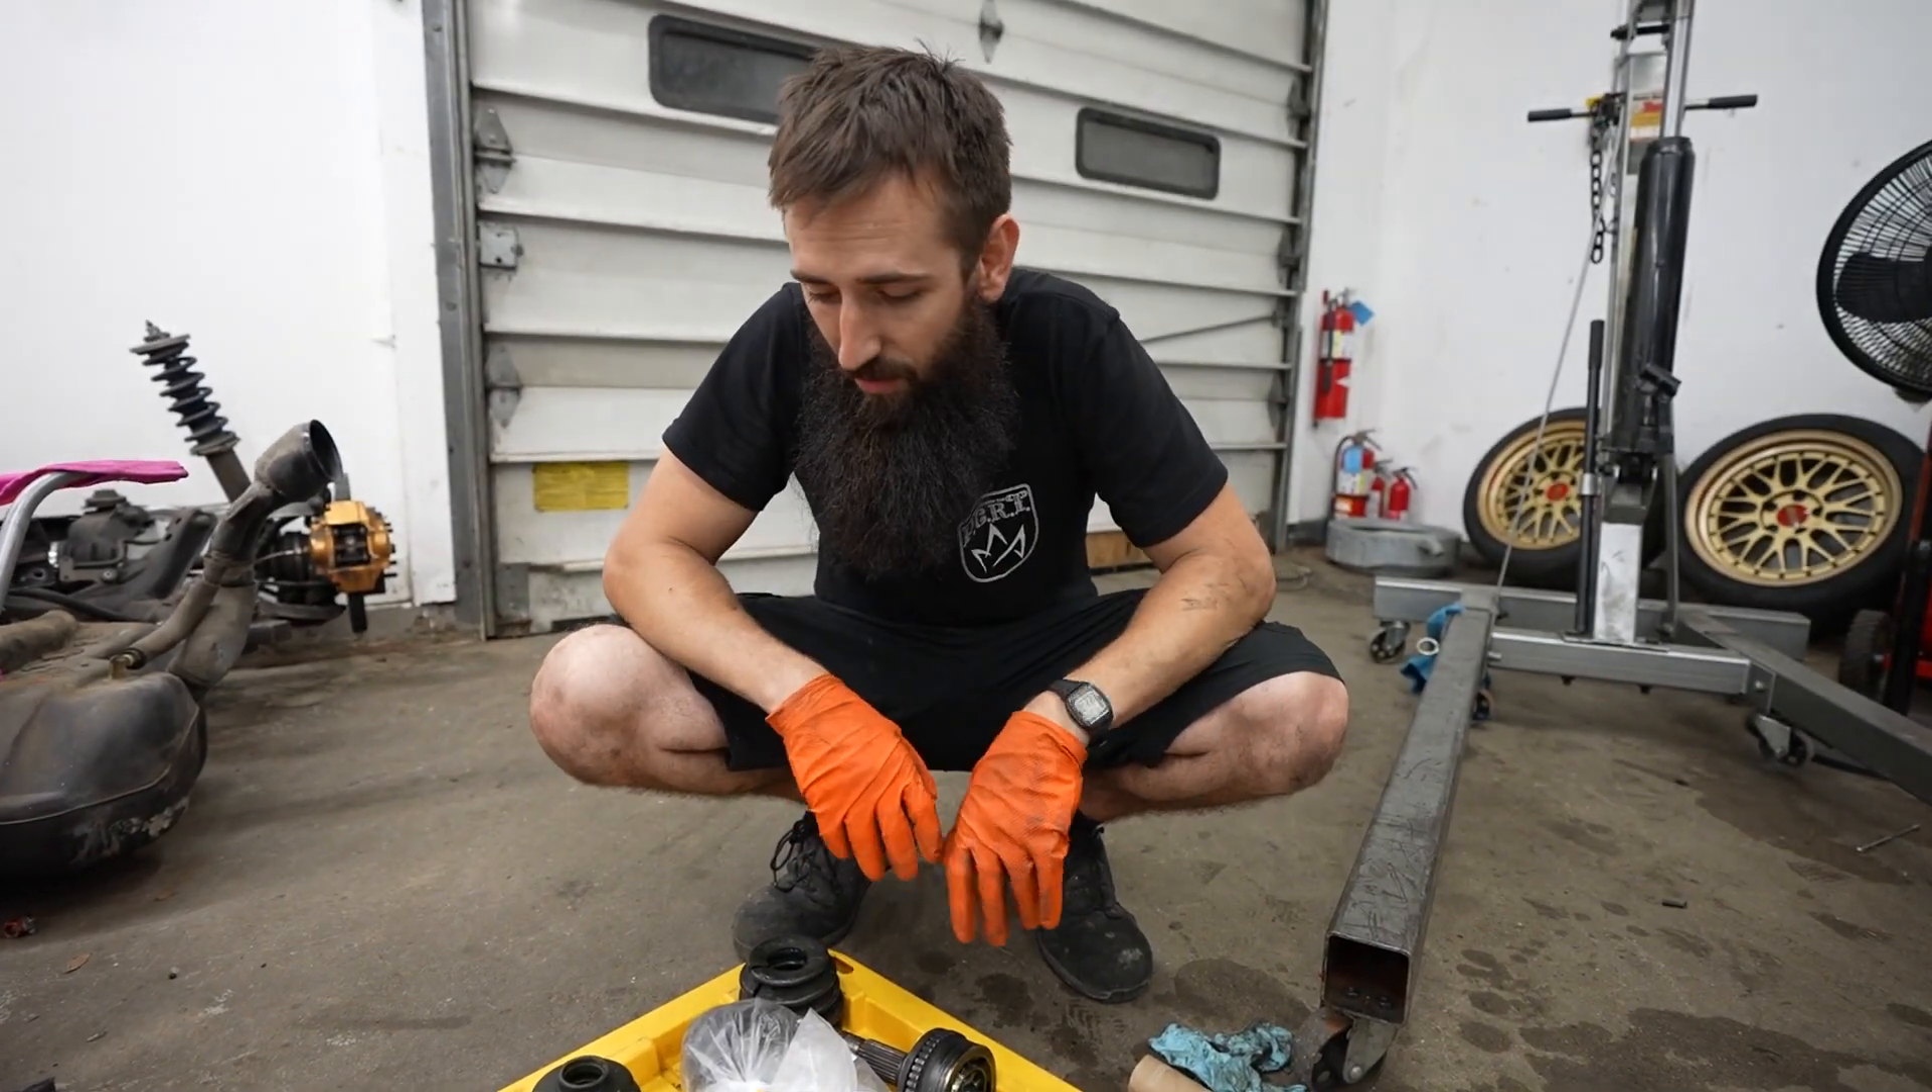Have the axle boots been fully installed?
No.